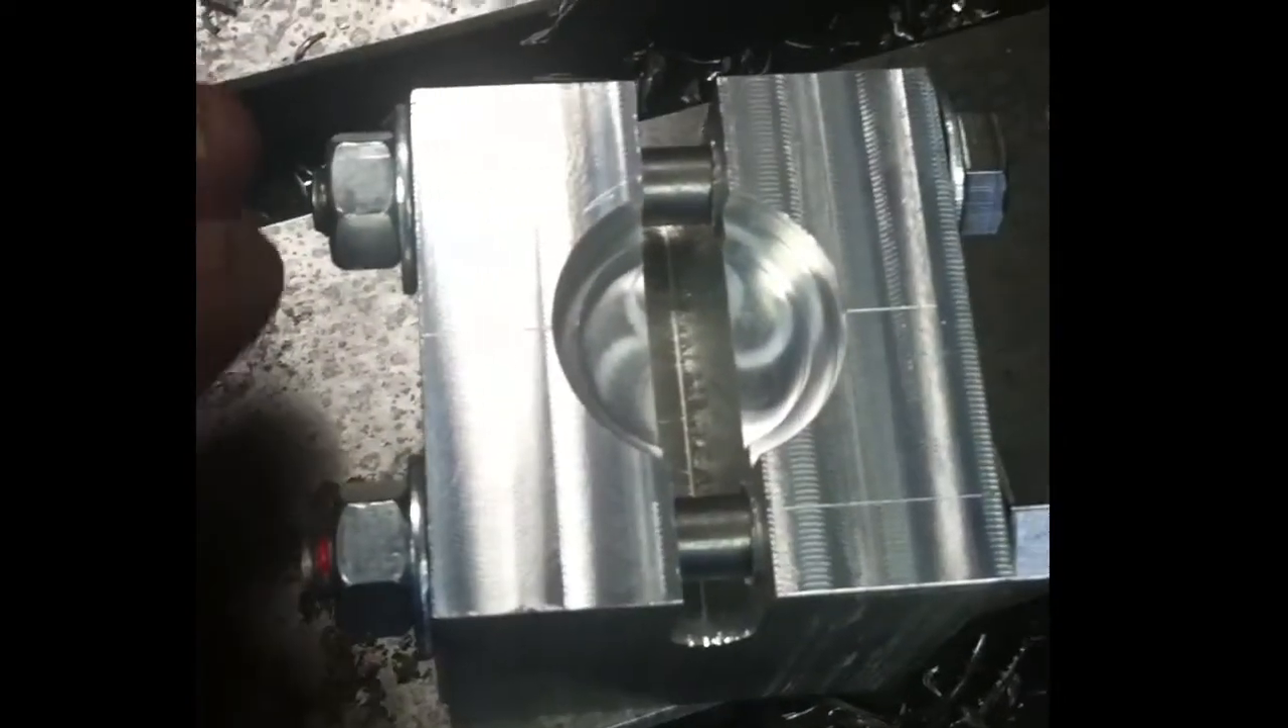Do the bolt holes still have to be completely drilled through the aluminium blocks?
No.